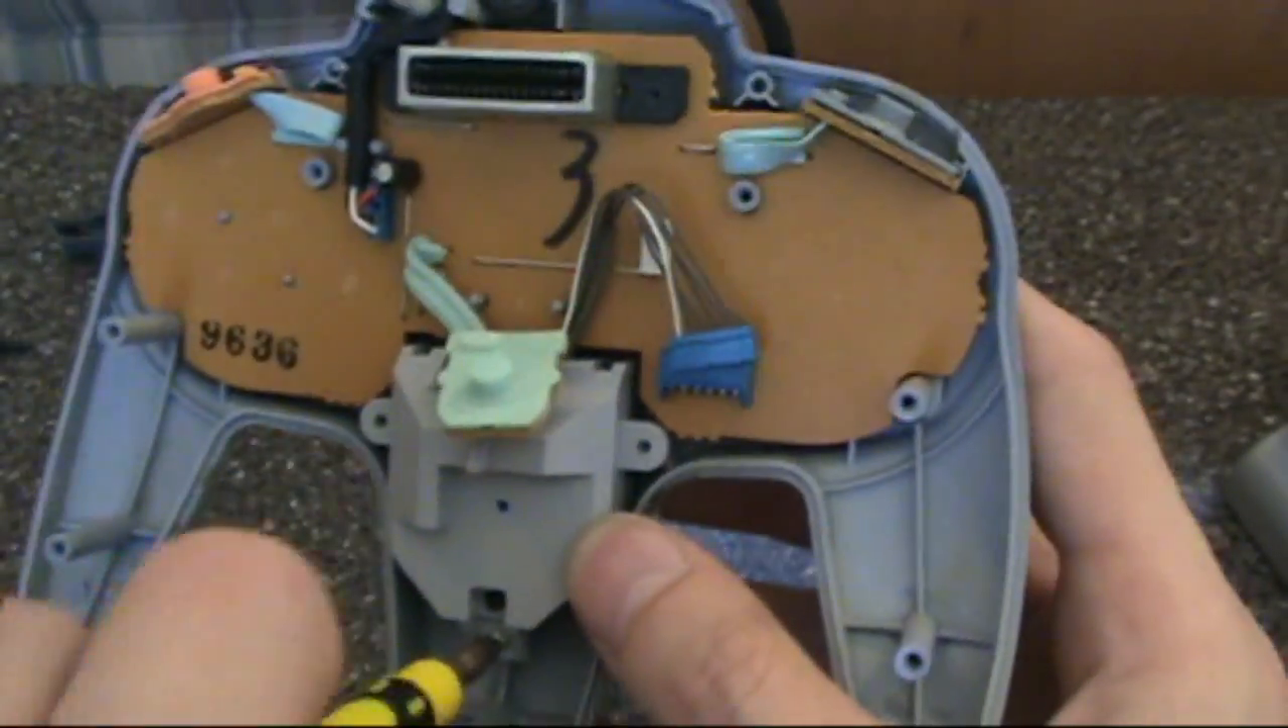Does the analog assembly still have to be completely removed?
Yes.